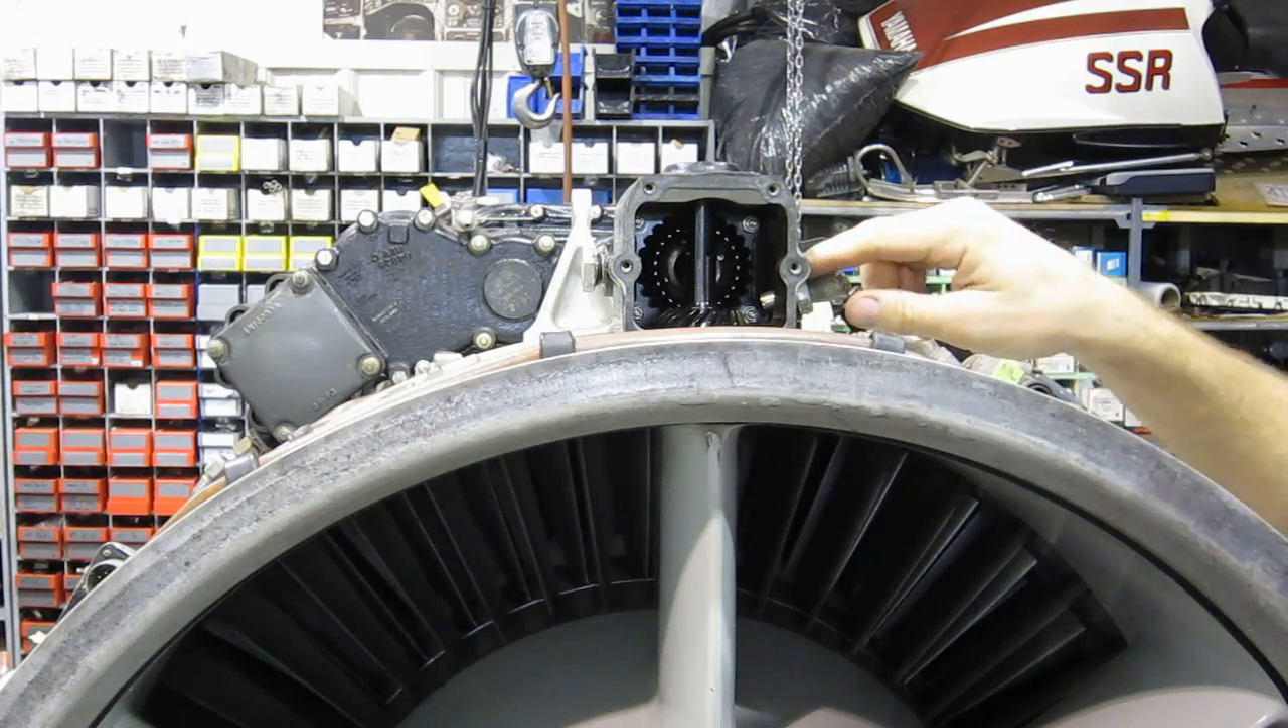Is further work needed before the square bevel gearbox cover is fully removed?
No.